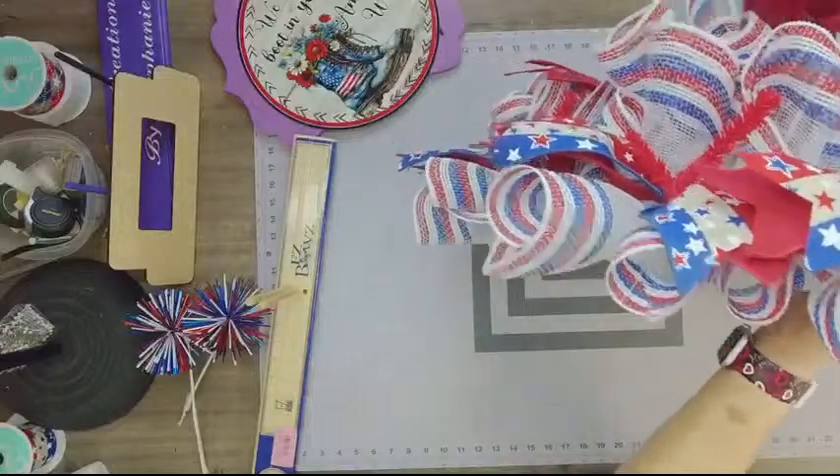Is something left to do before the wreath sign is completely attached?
Yes.